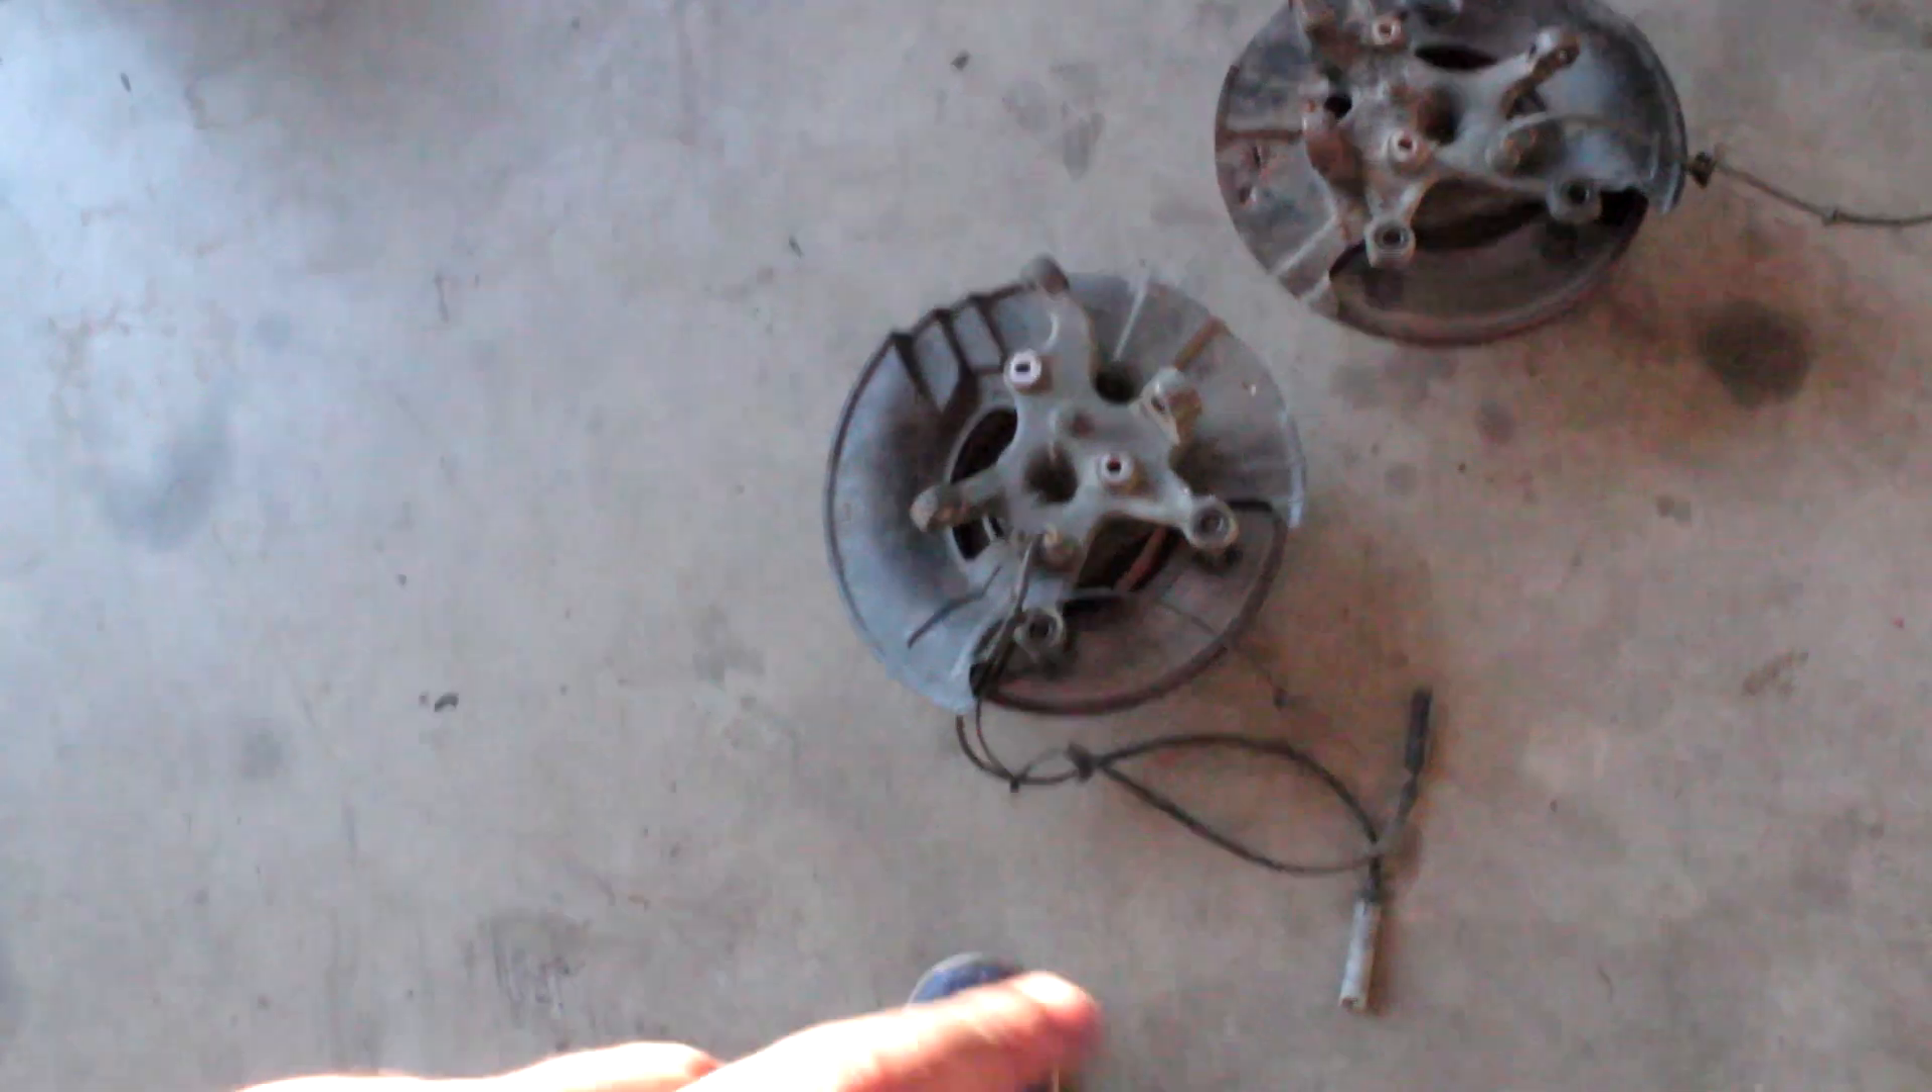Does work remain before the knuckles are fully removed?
No.